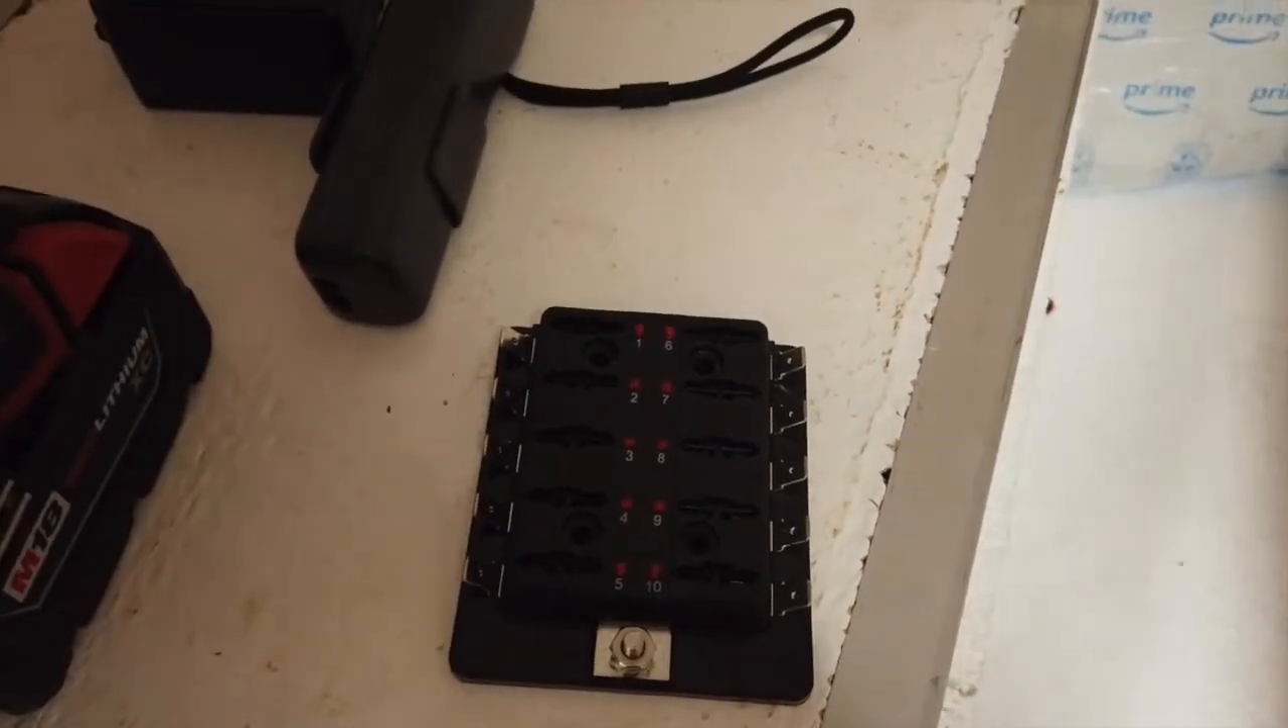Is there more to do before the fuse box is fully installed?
Yes.